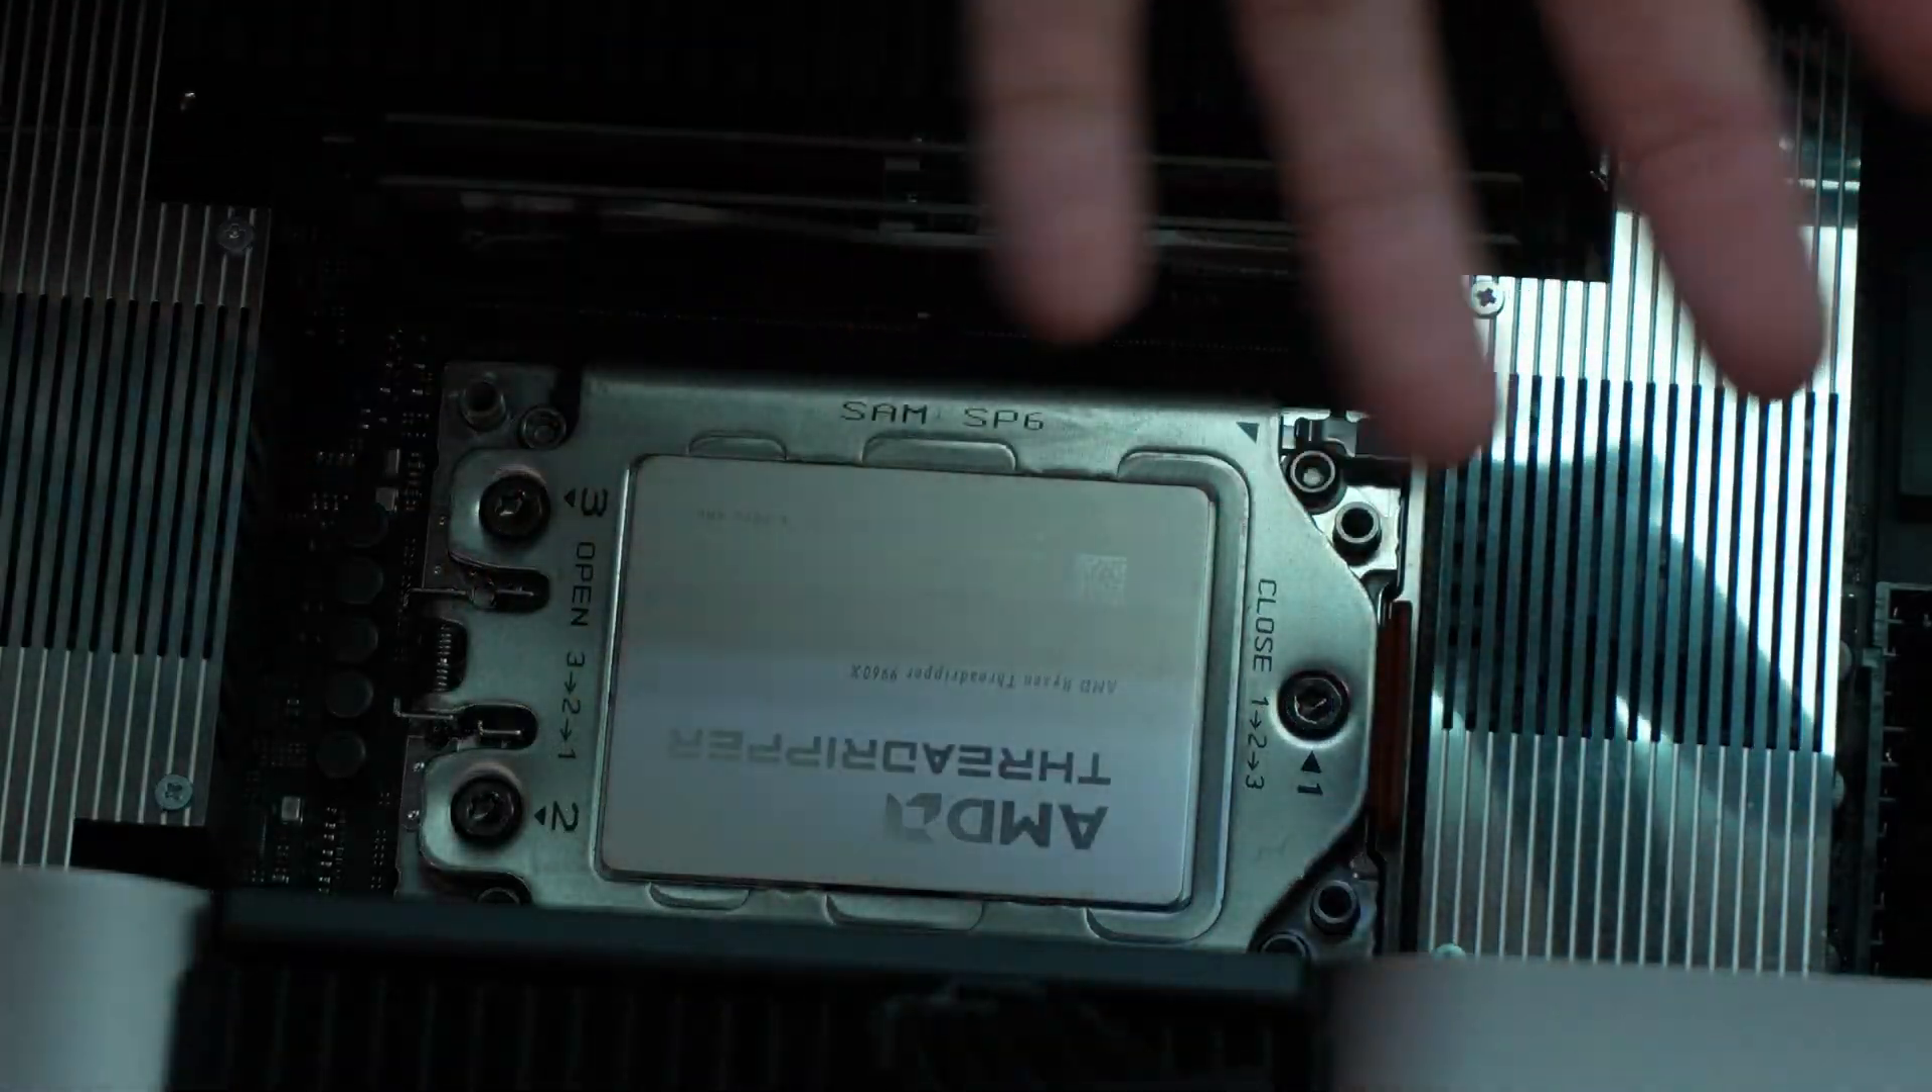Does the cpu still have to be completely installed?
No.